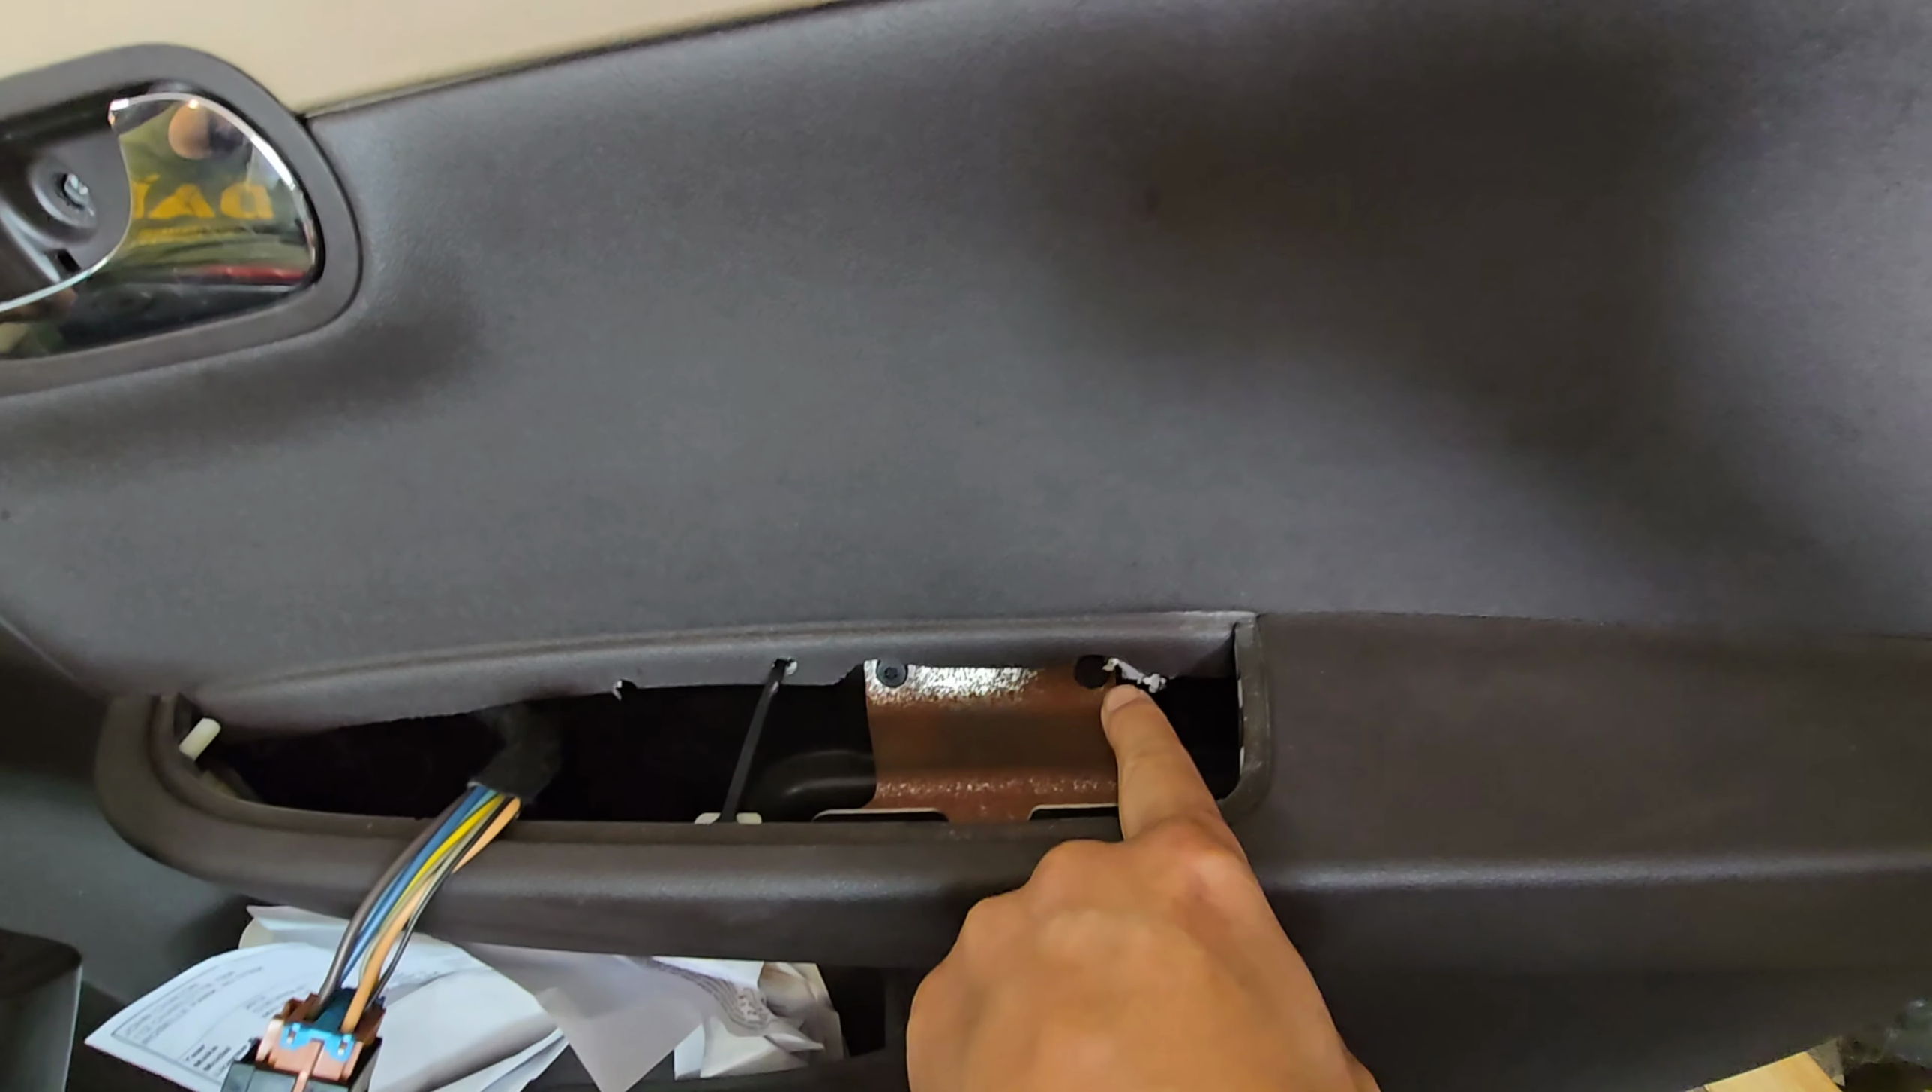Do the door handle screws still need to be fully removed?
Yes.